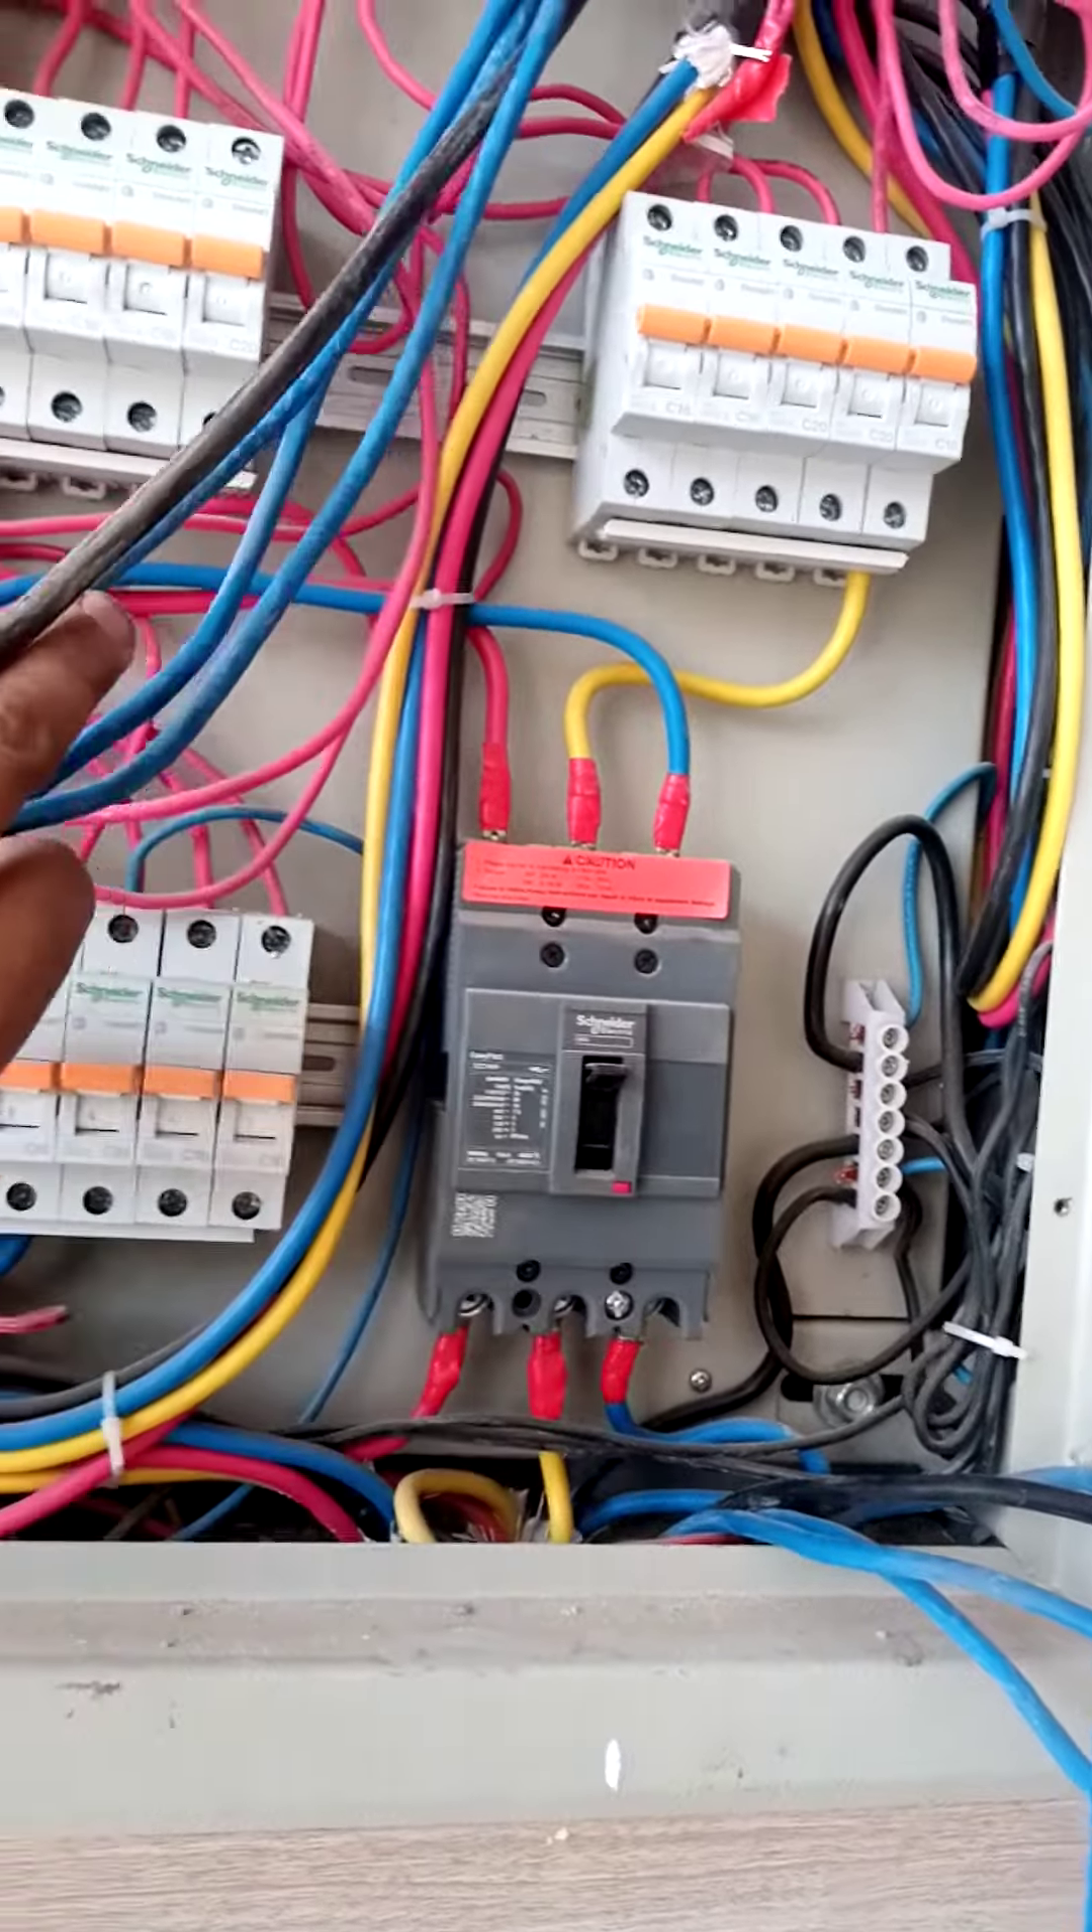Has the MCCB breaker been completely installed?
Yes.